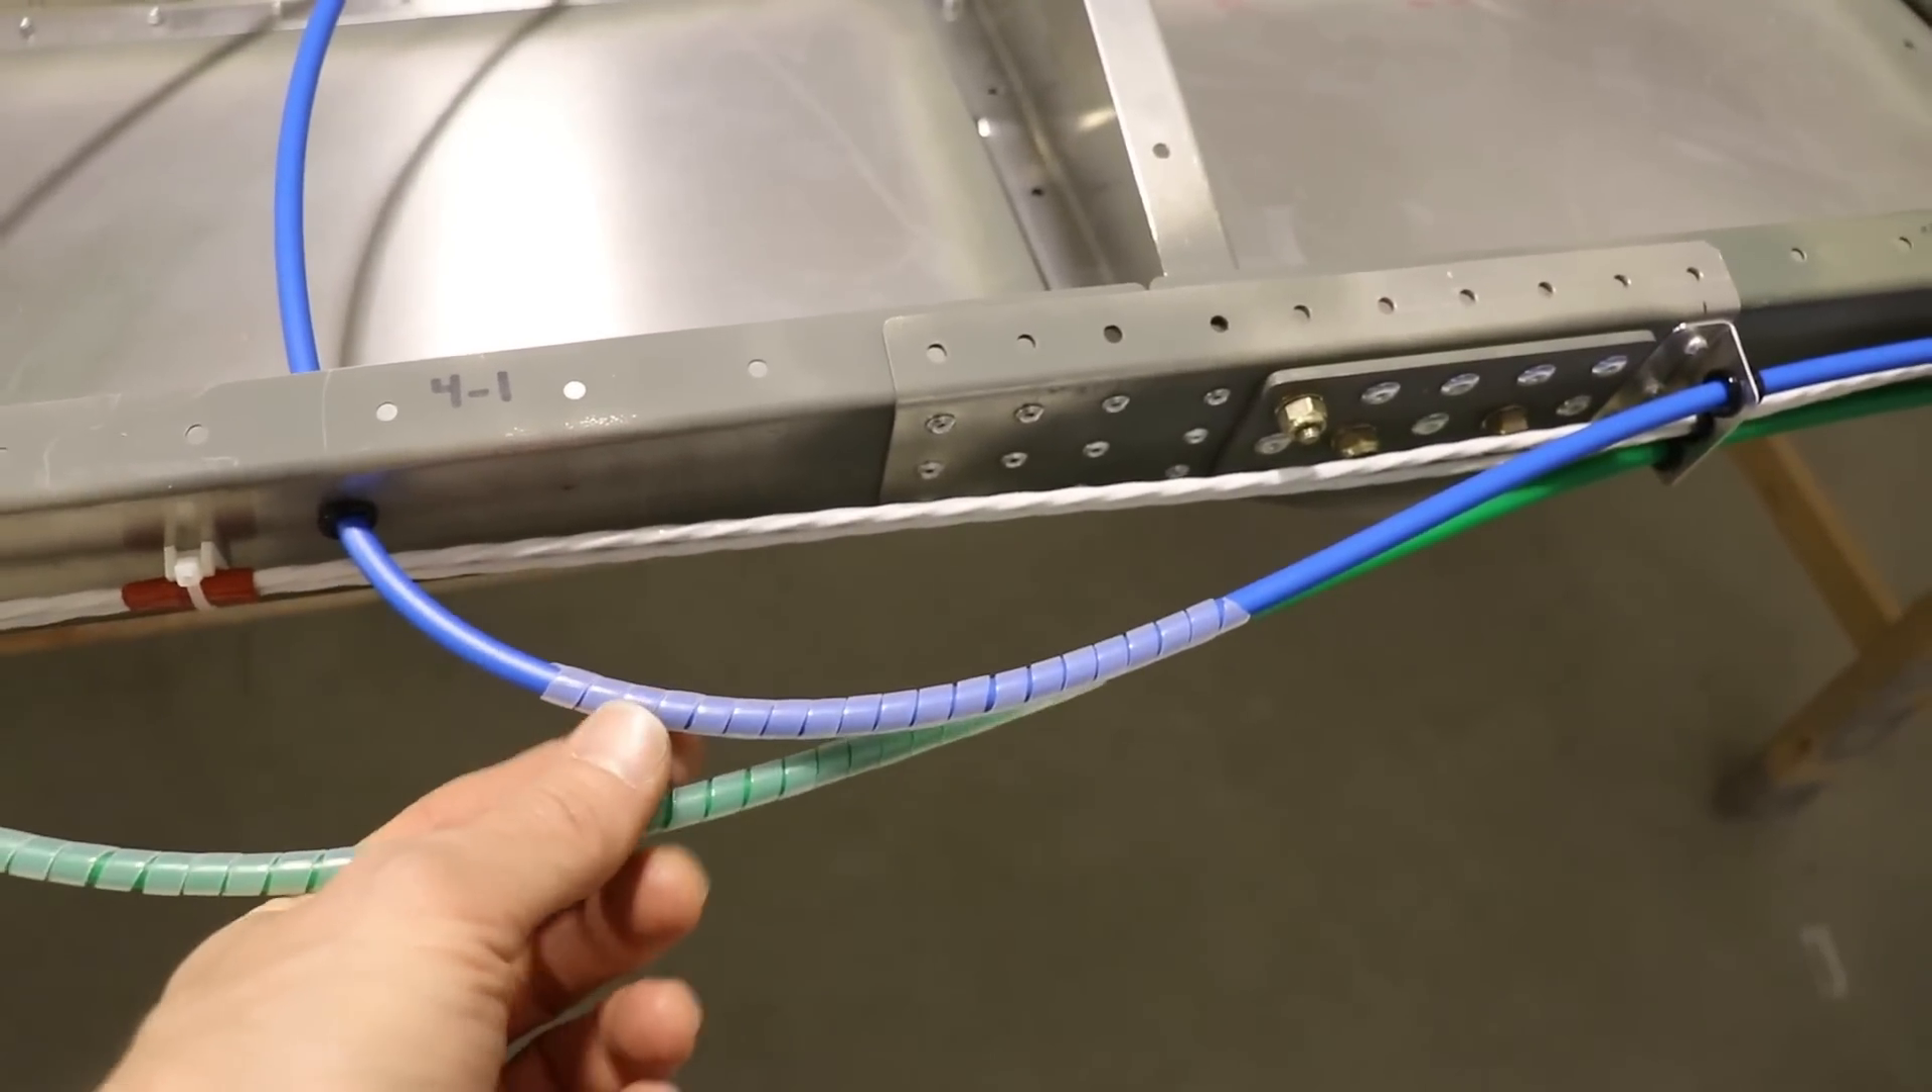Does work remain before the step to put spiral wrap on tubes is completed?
No.